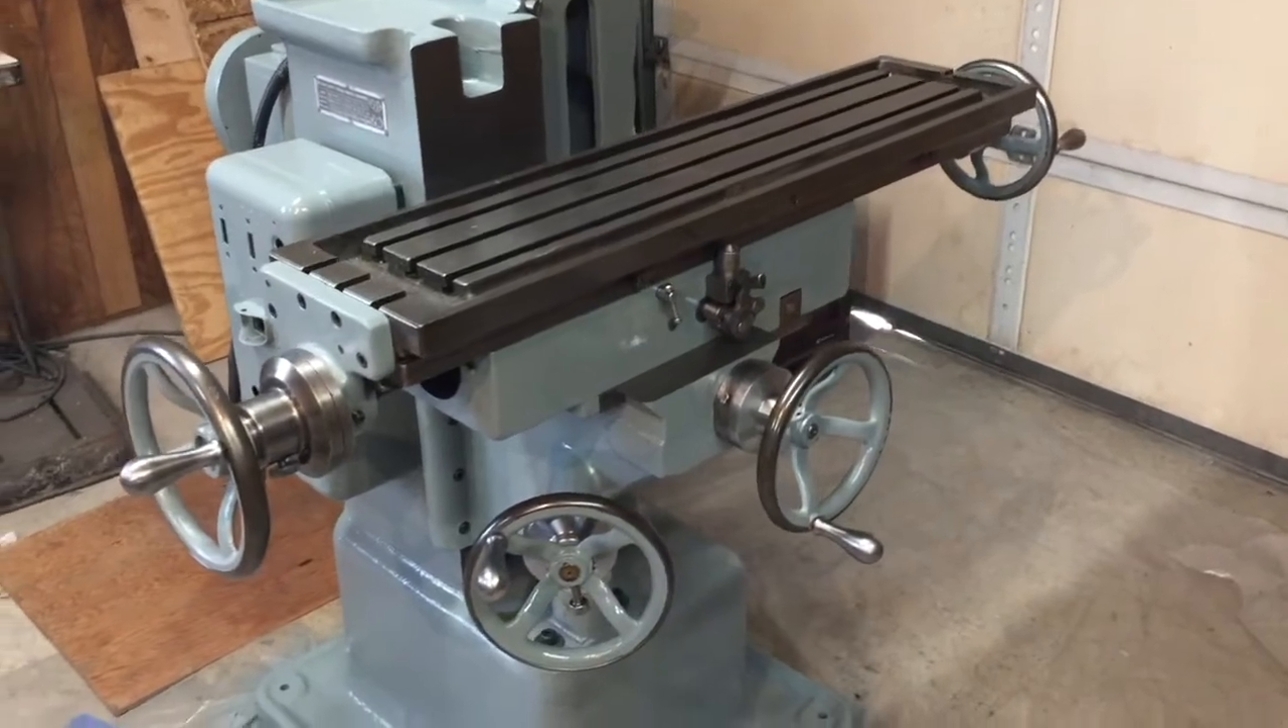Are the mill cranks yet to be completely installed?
No.